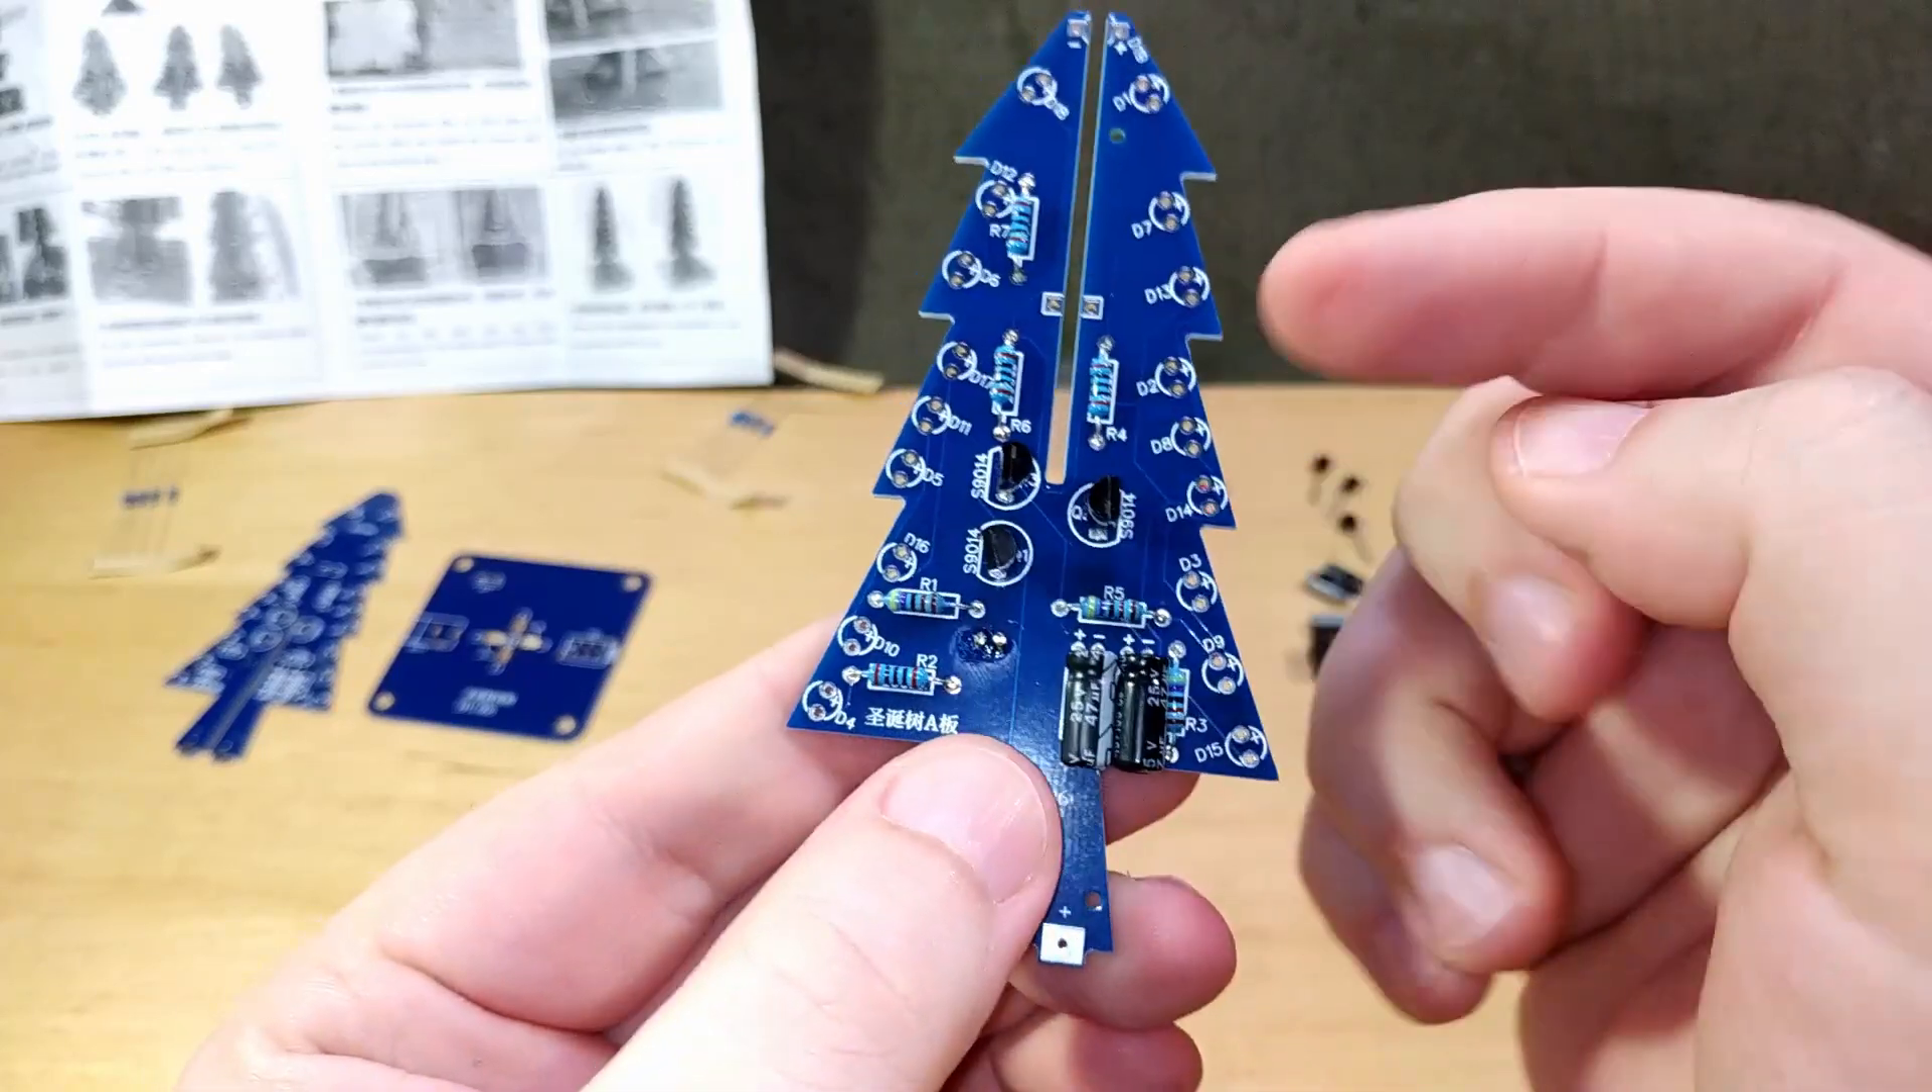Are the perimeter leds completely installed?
No.